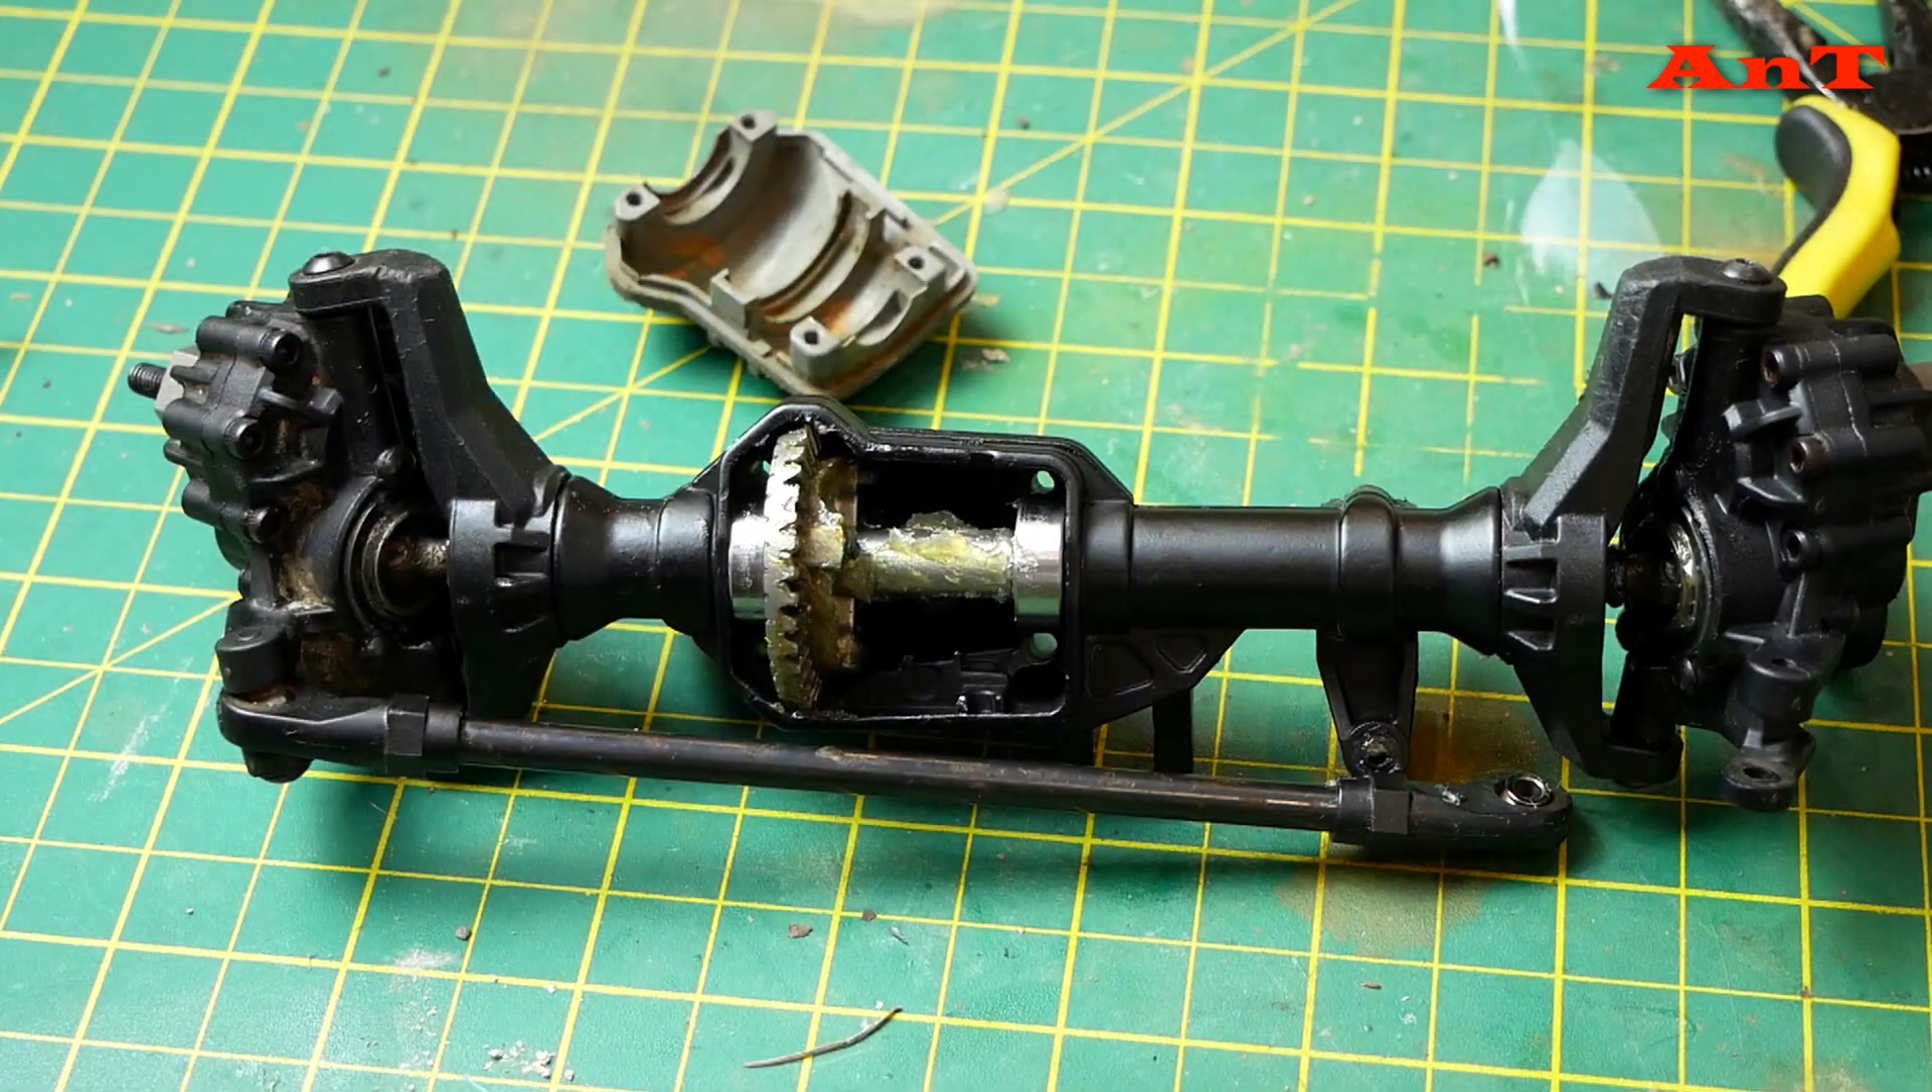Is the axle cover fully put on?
No.